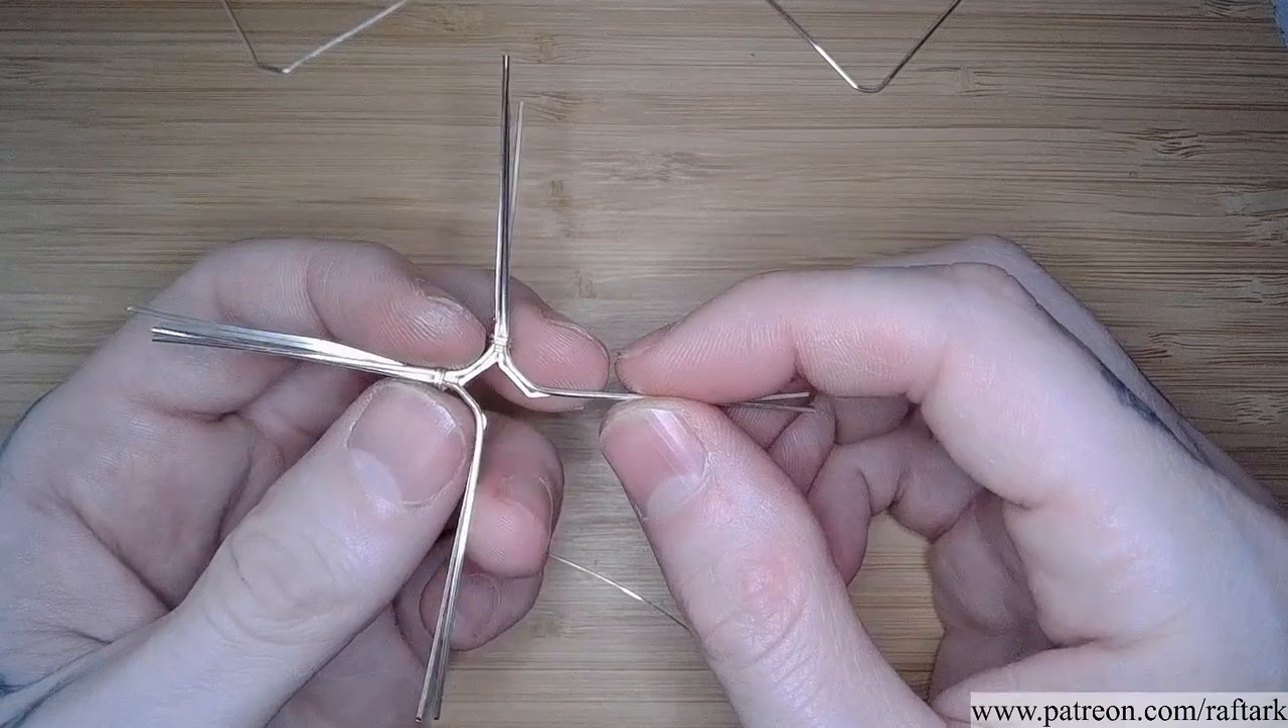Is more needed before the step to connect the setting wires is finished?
Yes.